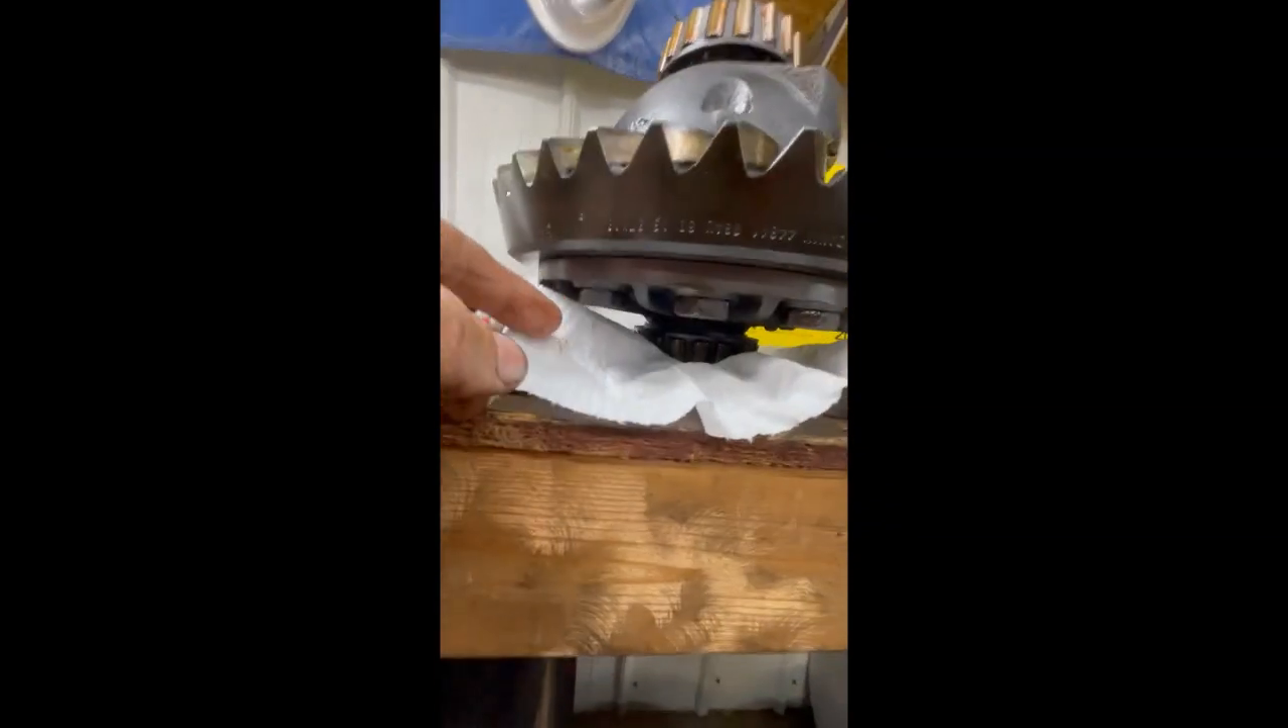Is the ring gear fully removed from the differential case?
No.